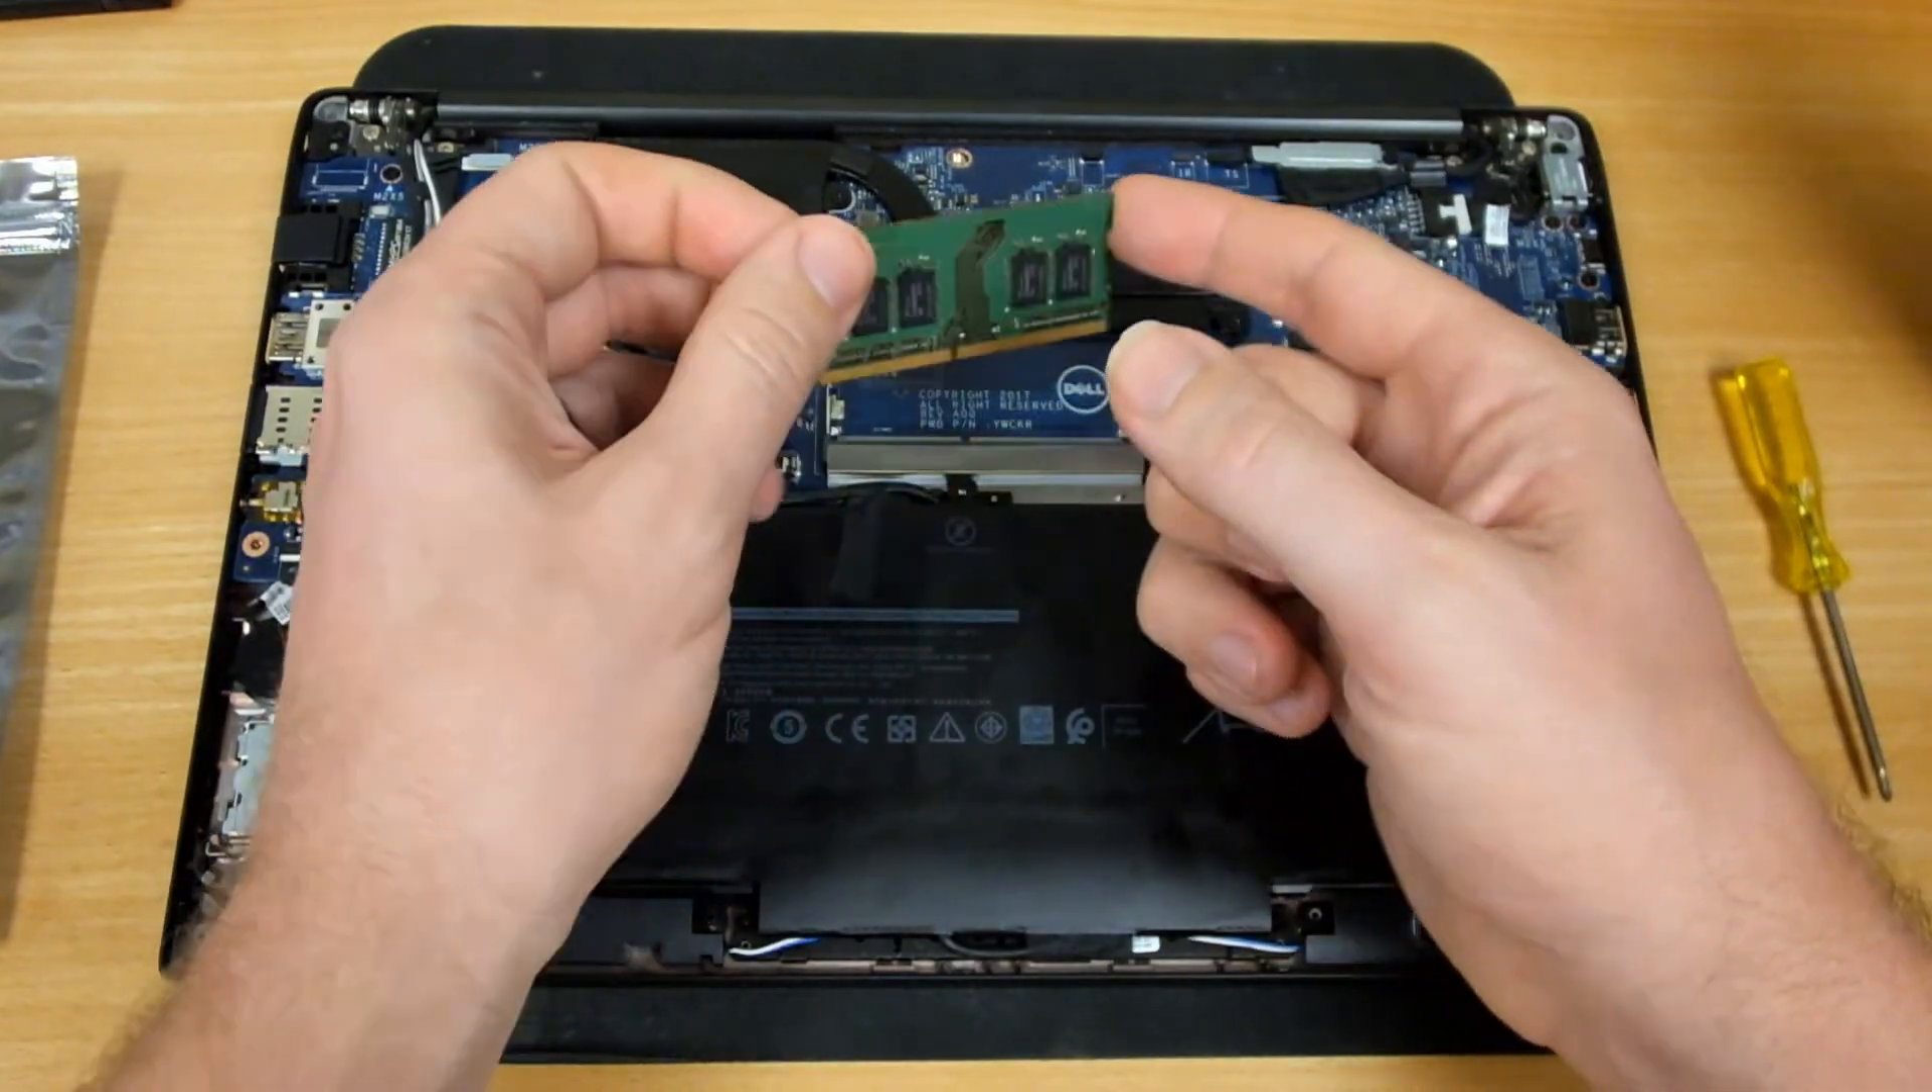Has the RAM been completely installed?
No.